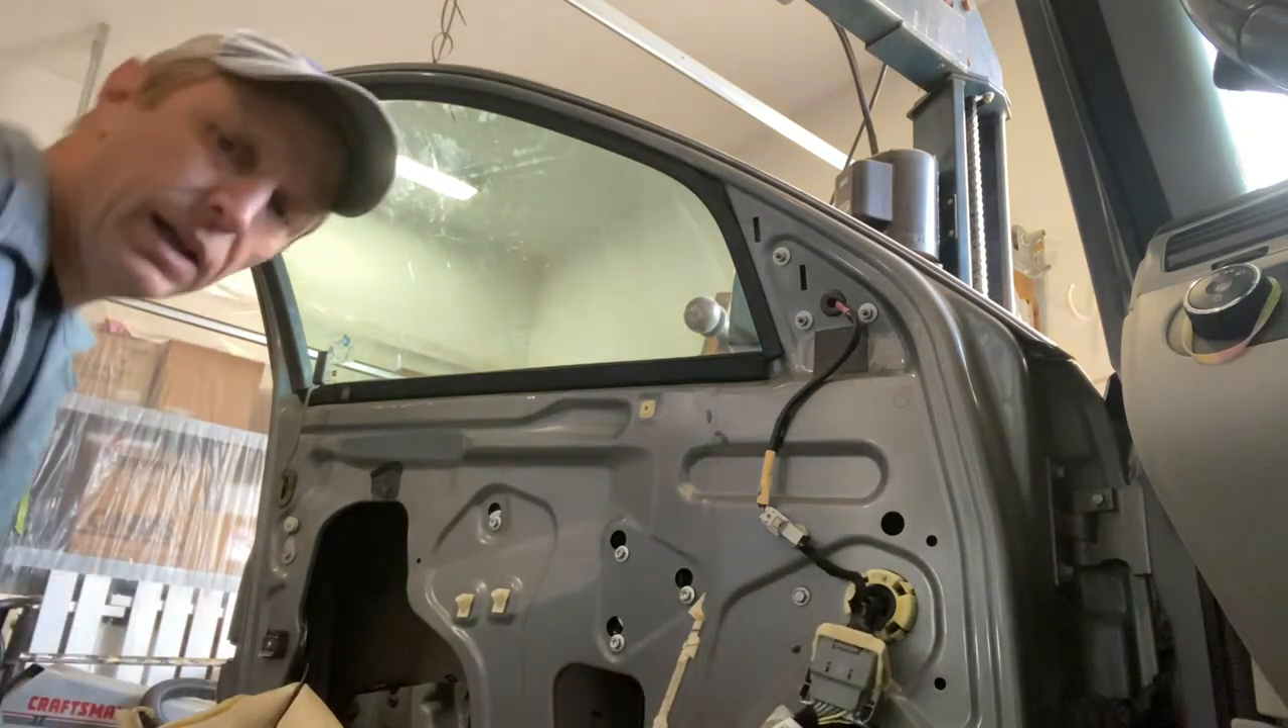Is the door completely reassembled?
No.